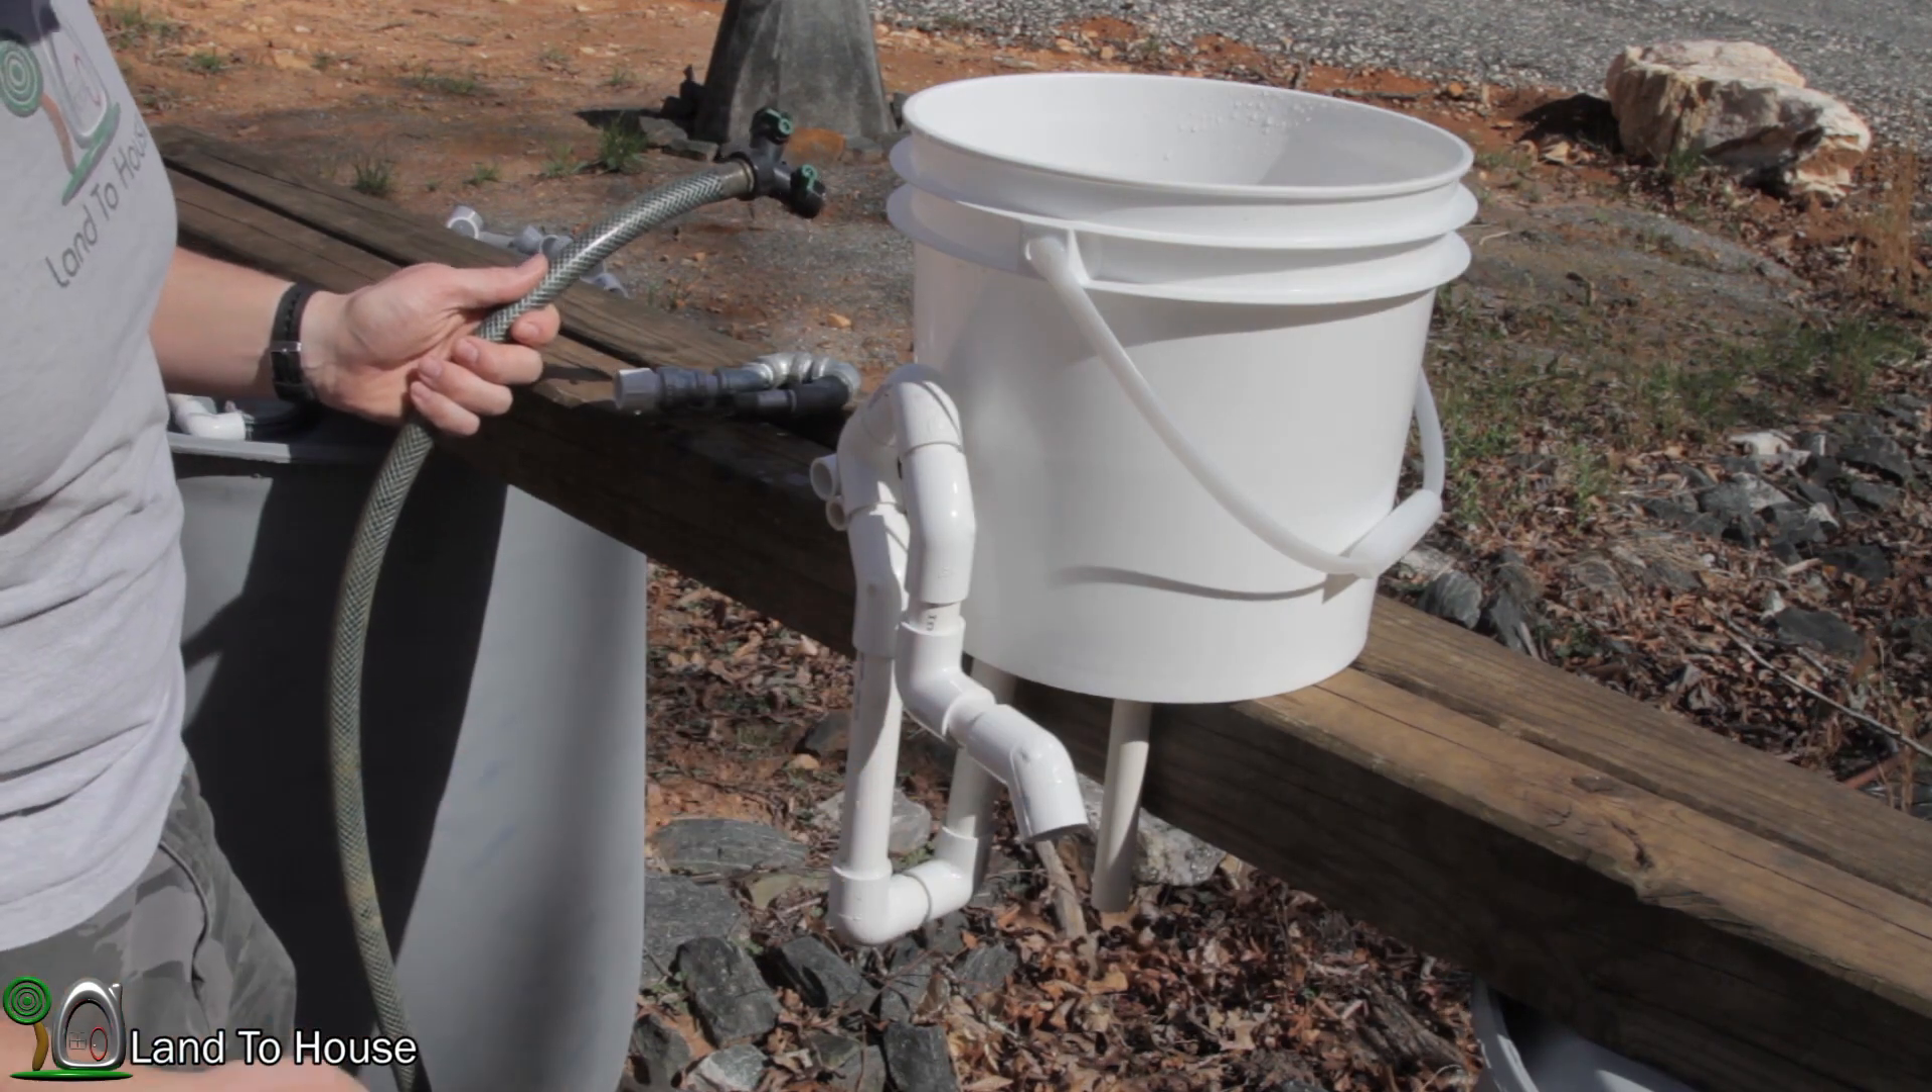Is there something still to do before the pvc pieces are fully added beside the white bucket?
No.